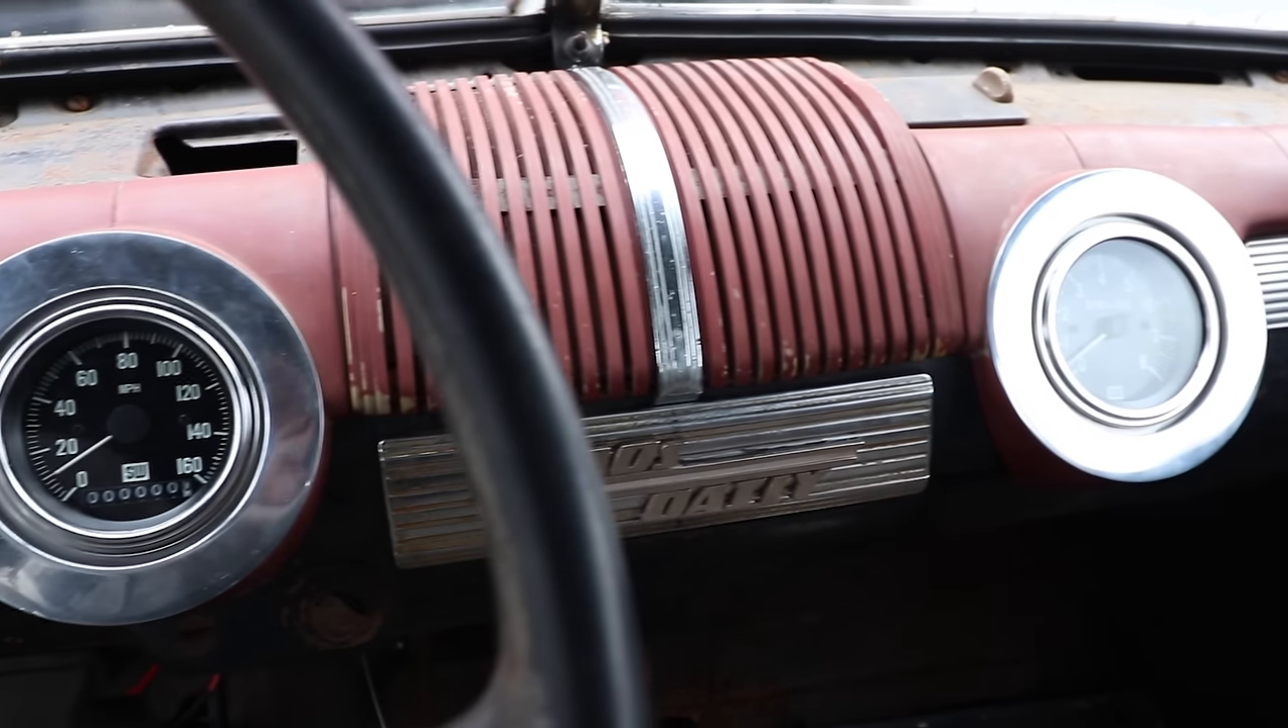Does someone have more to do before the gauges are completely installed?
No.